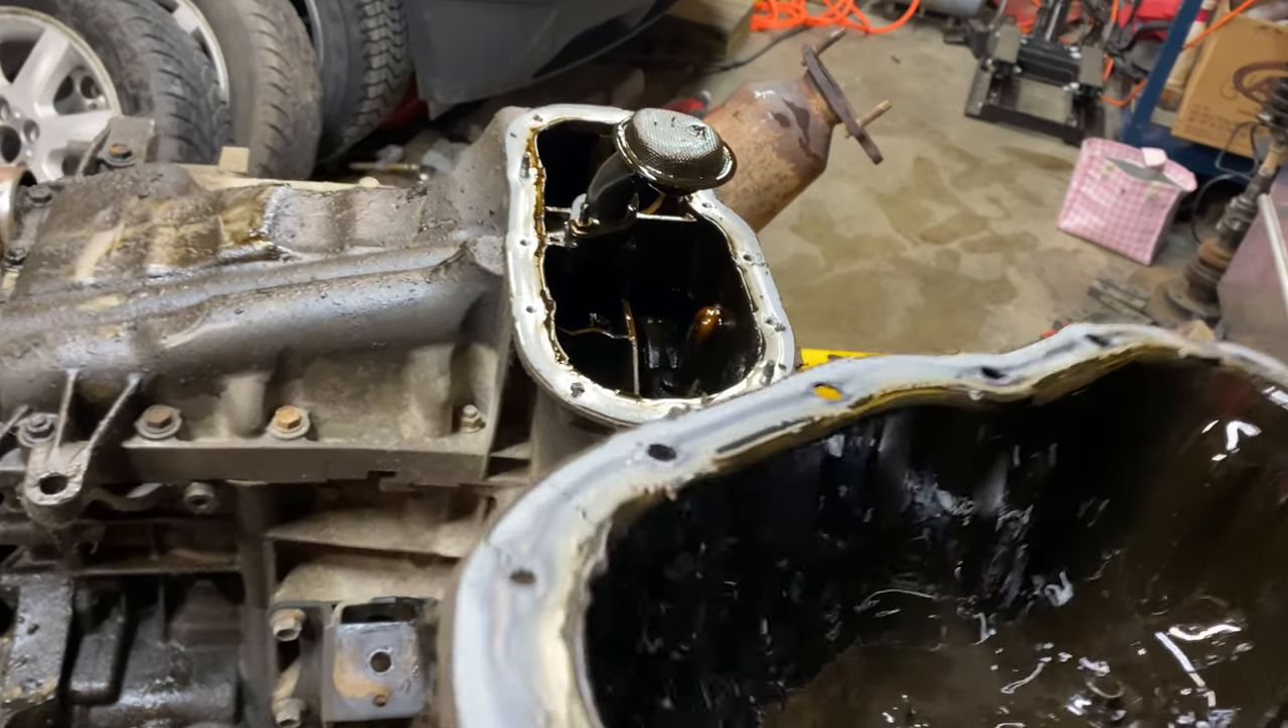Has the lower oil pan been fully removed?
Yes.